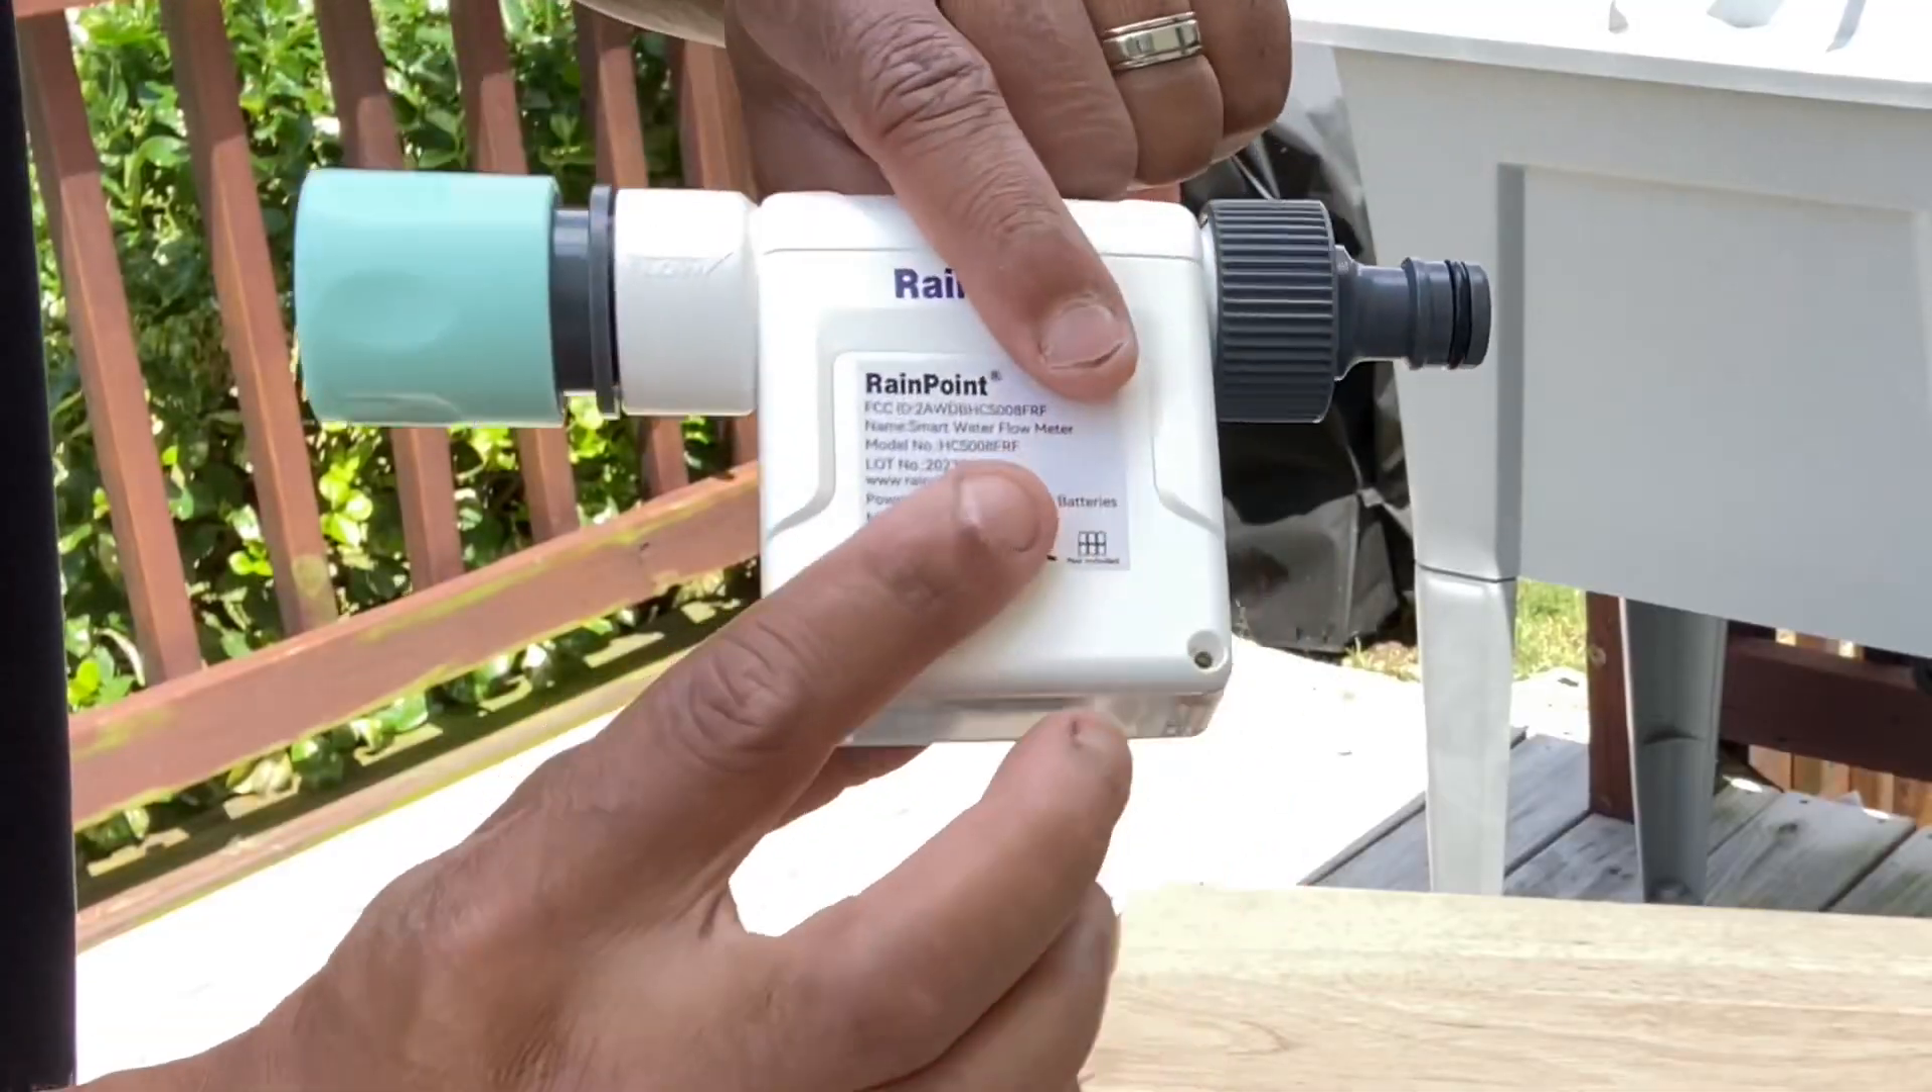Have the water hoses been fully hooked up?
No.